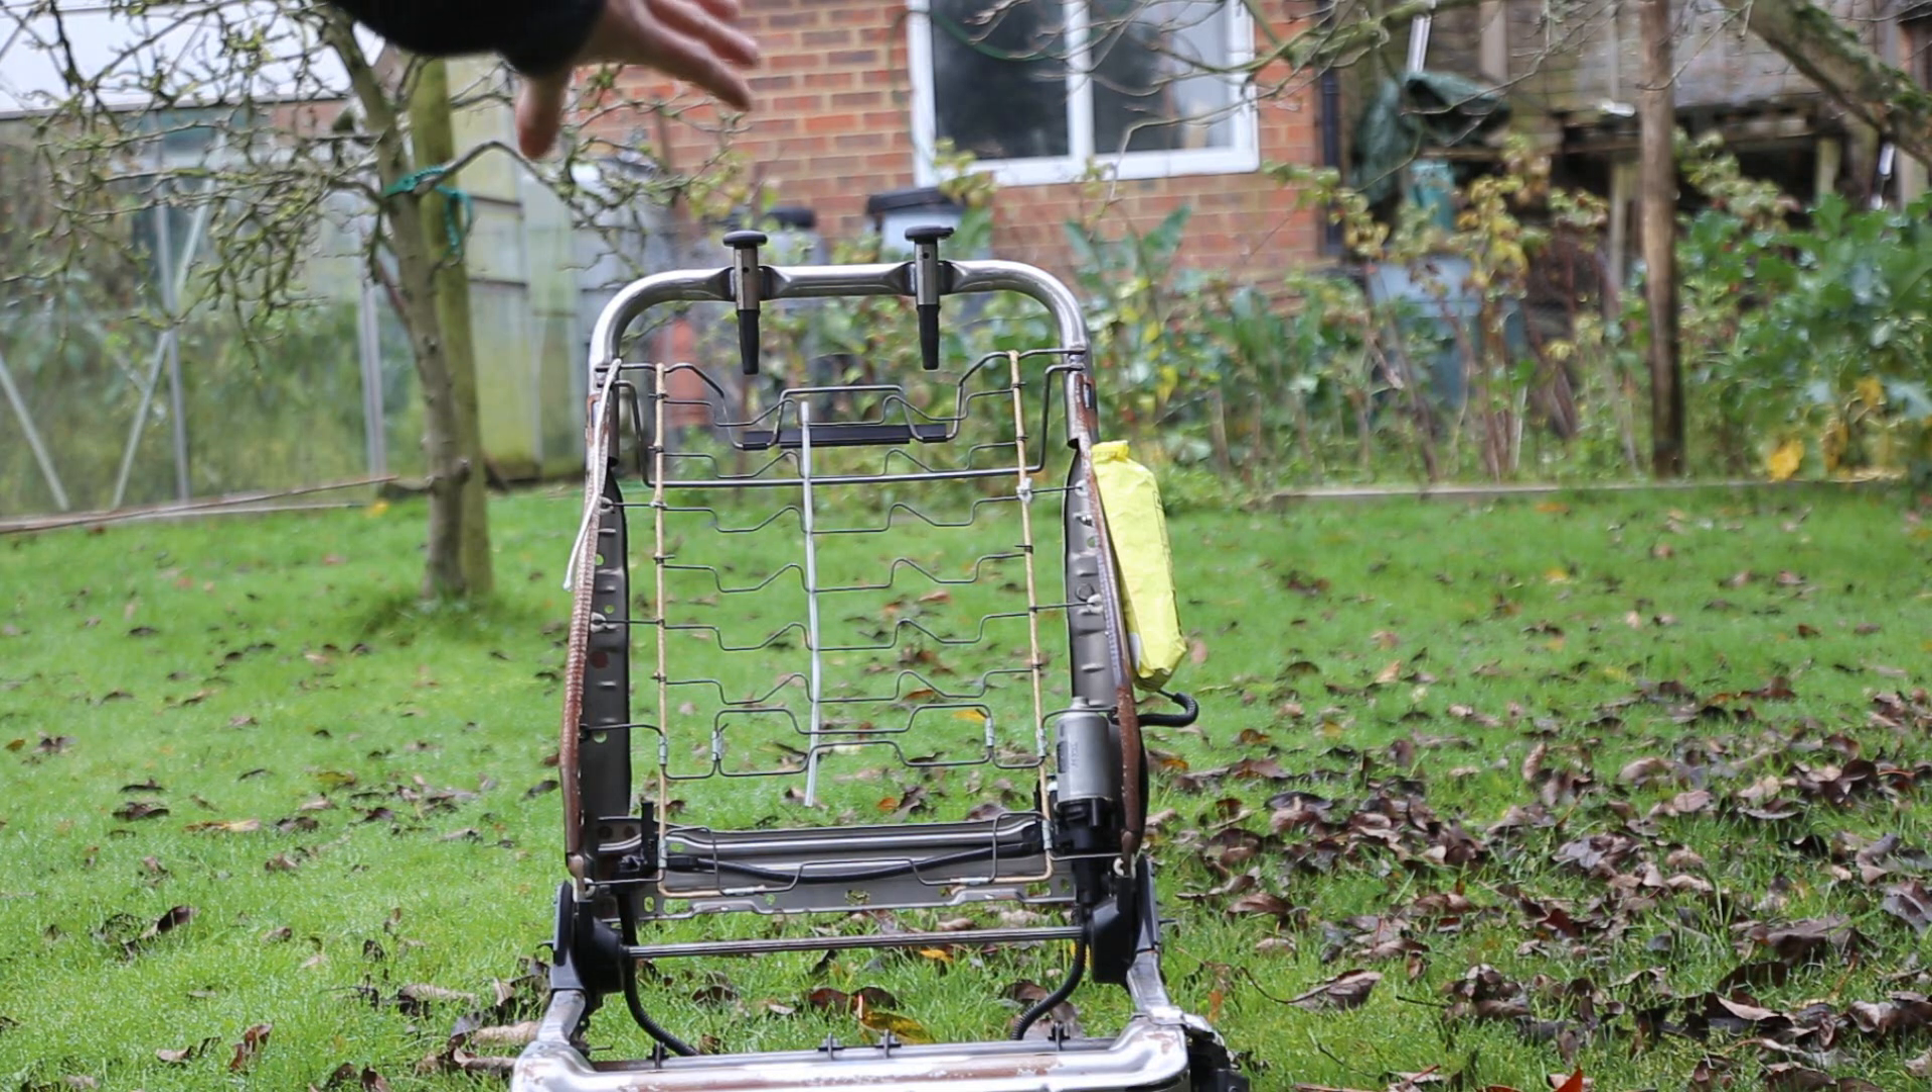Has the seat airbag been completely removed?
No.